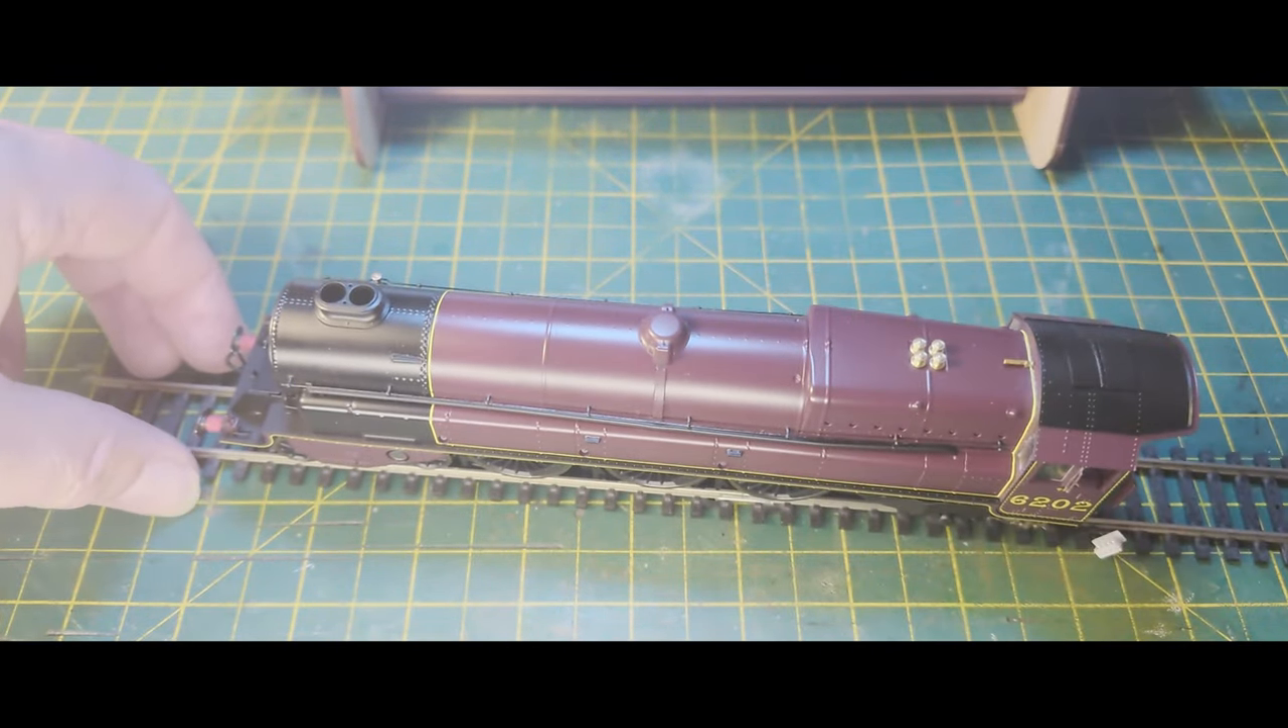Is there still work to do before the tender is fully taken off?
No.